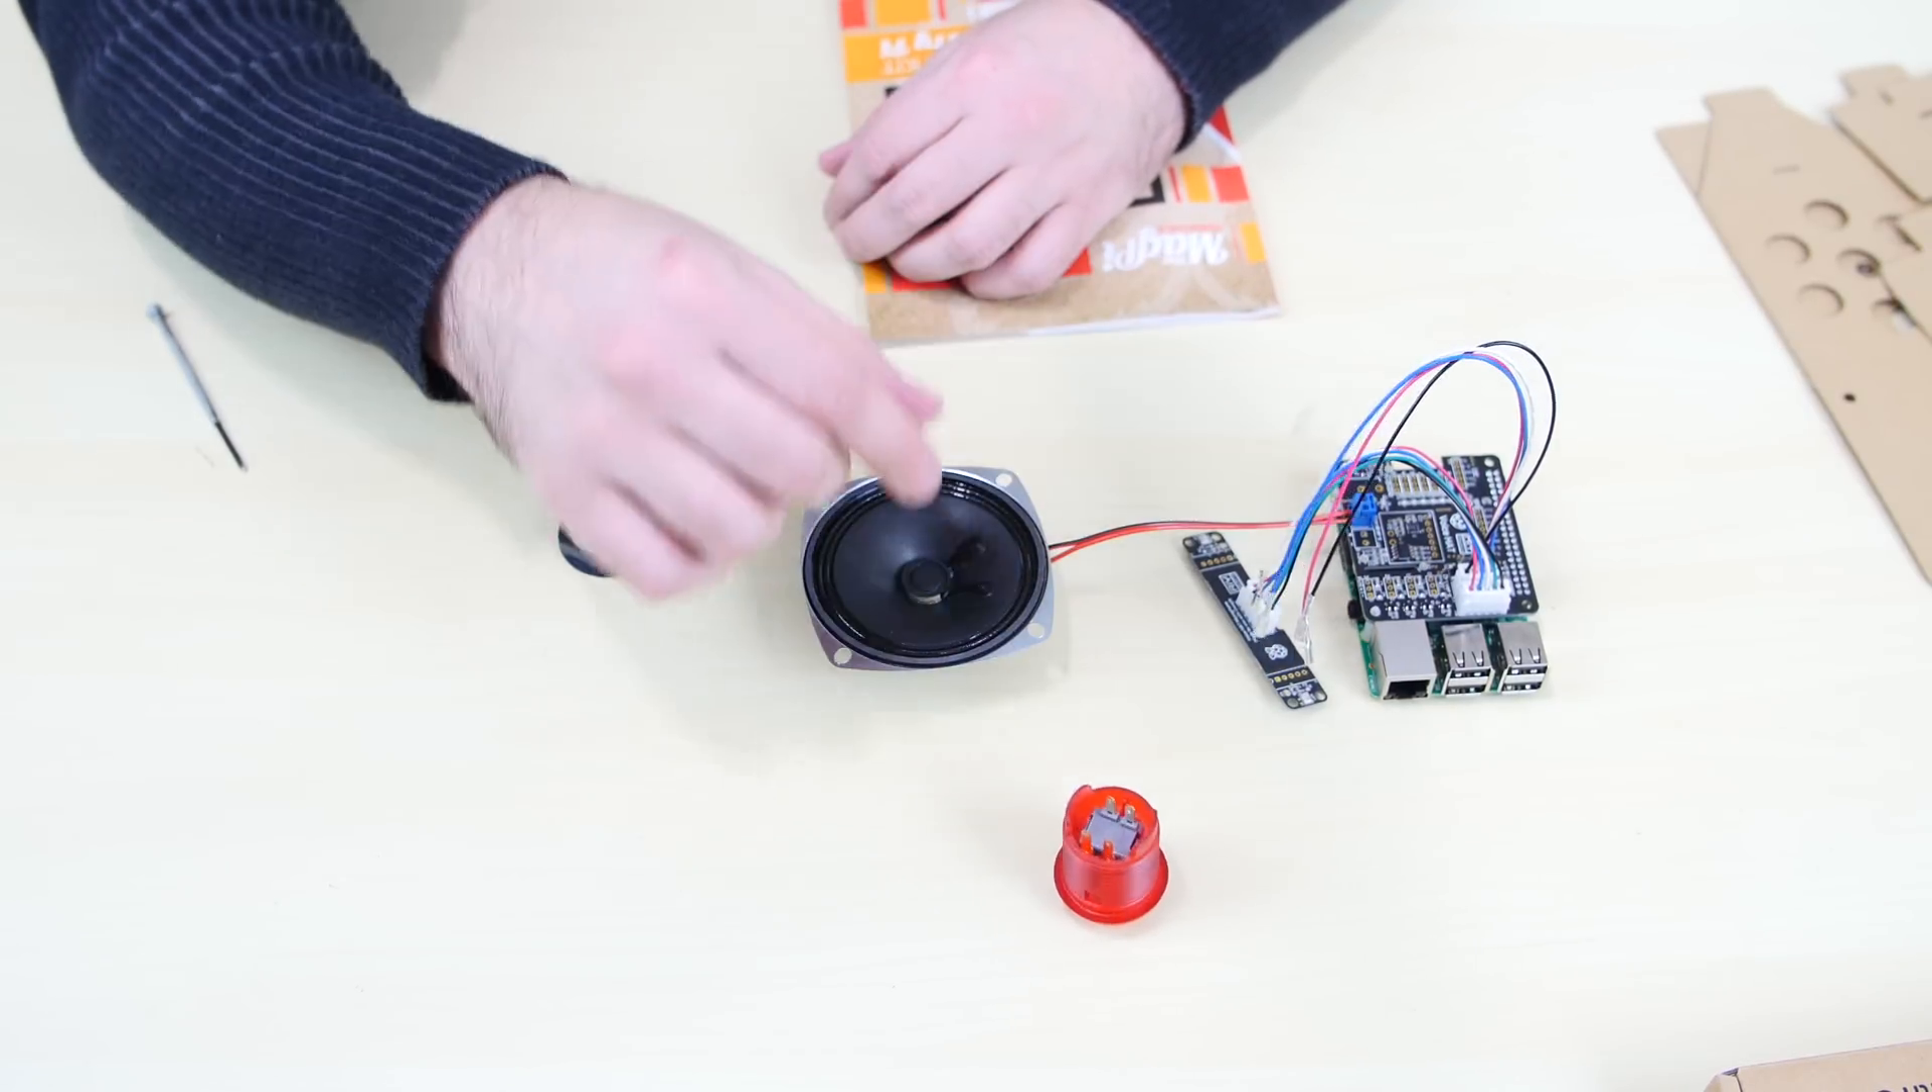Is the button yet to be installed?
Yes.